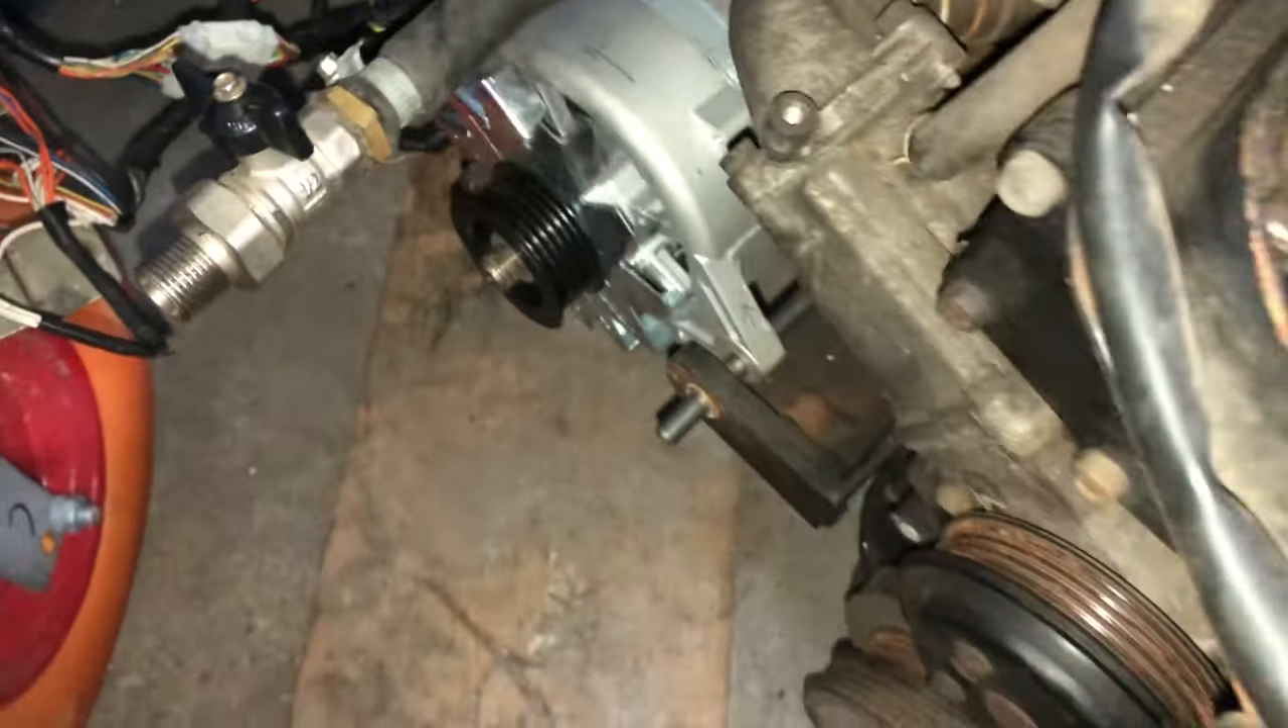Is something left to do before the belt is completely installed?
Yes.